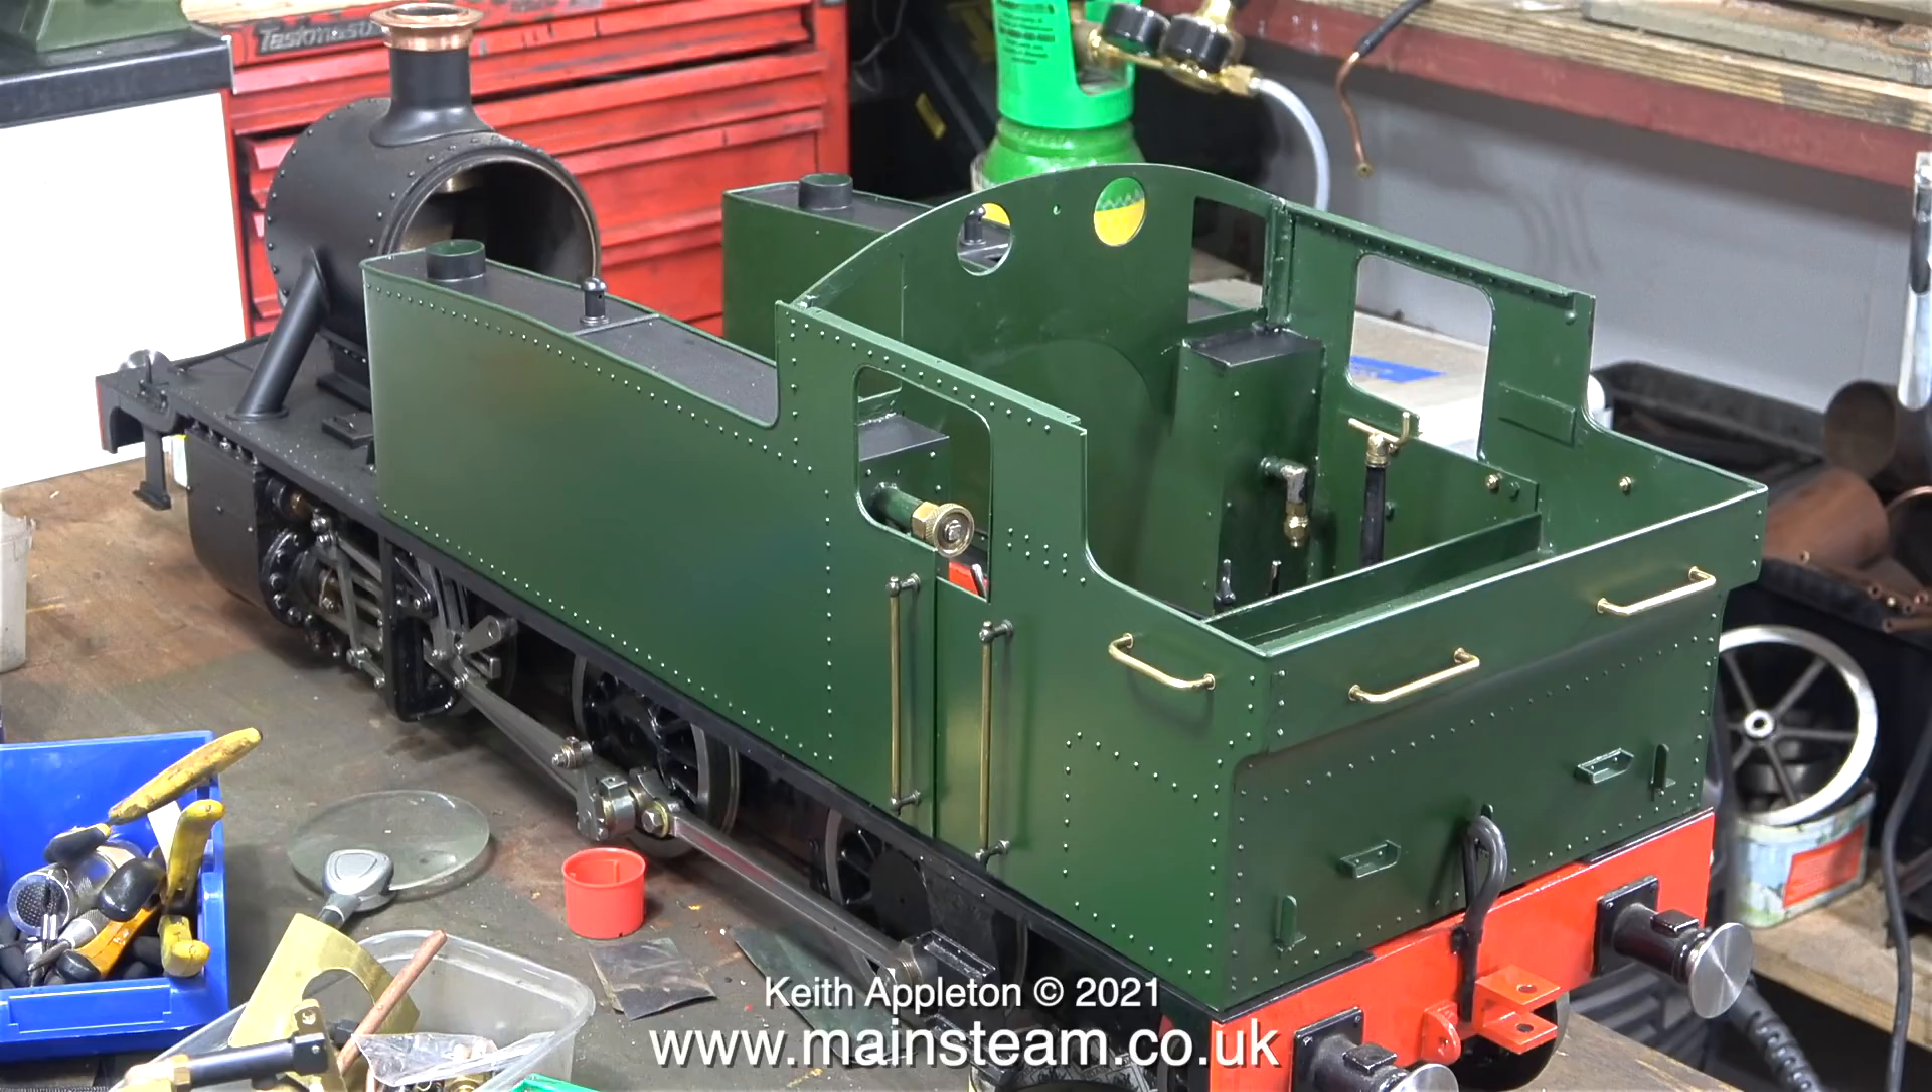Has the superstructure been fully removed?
No.